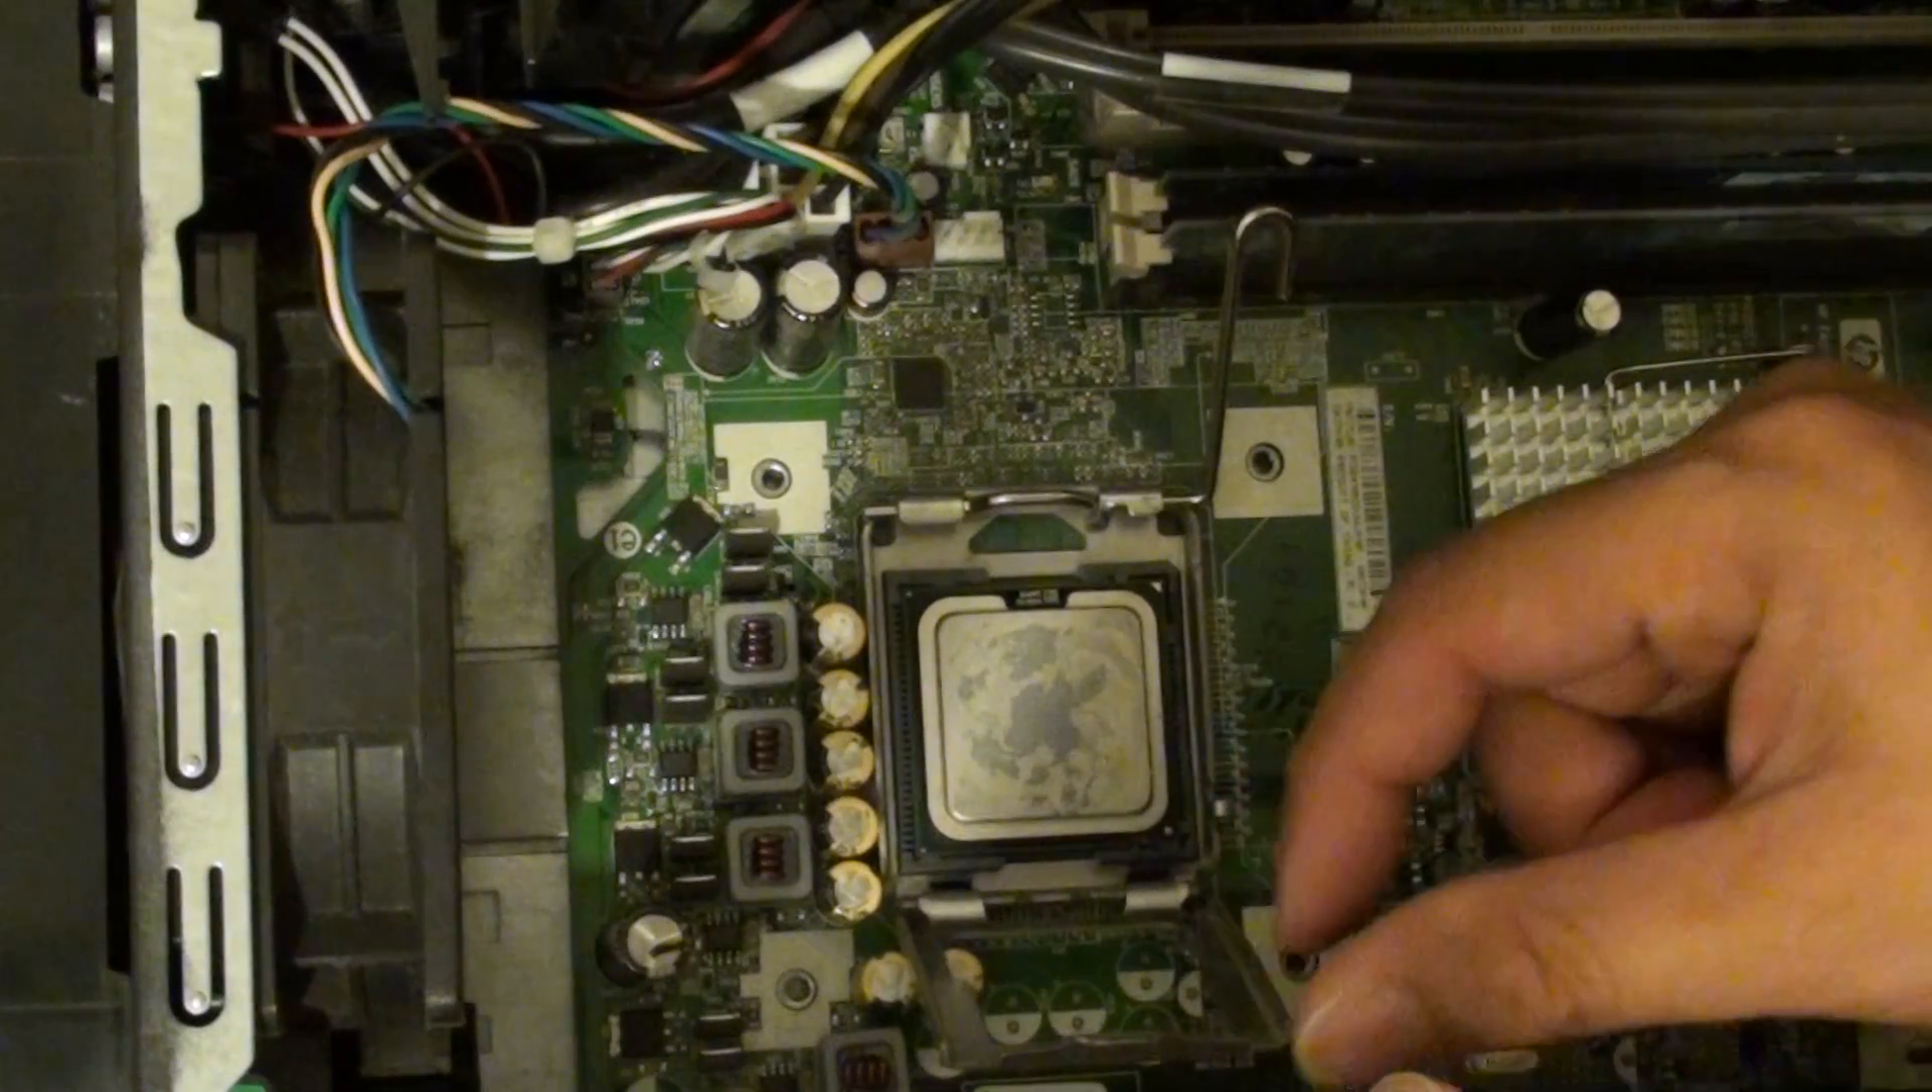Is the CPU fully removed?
No.